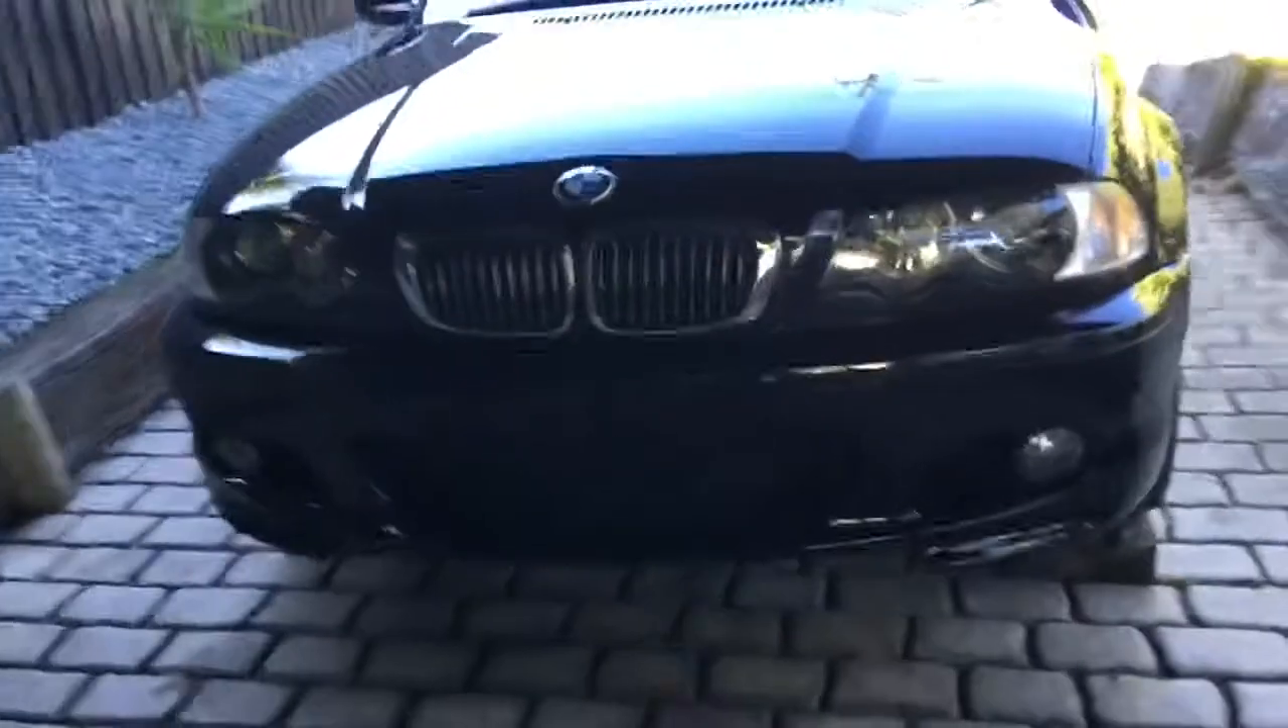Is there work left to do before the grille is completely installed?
No.